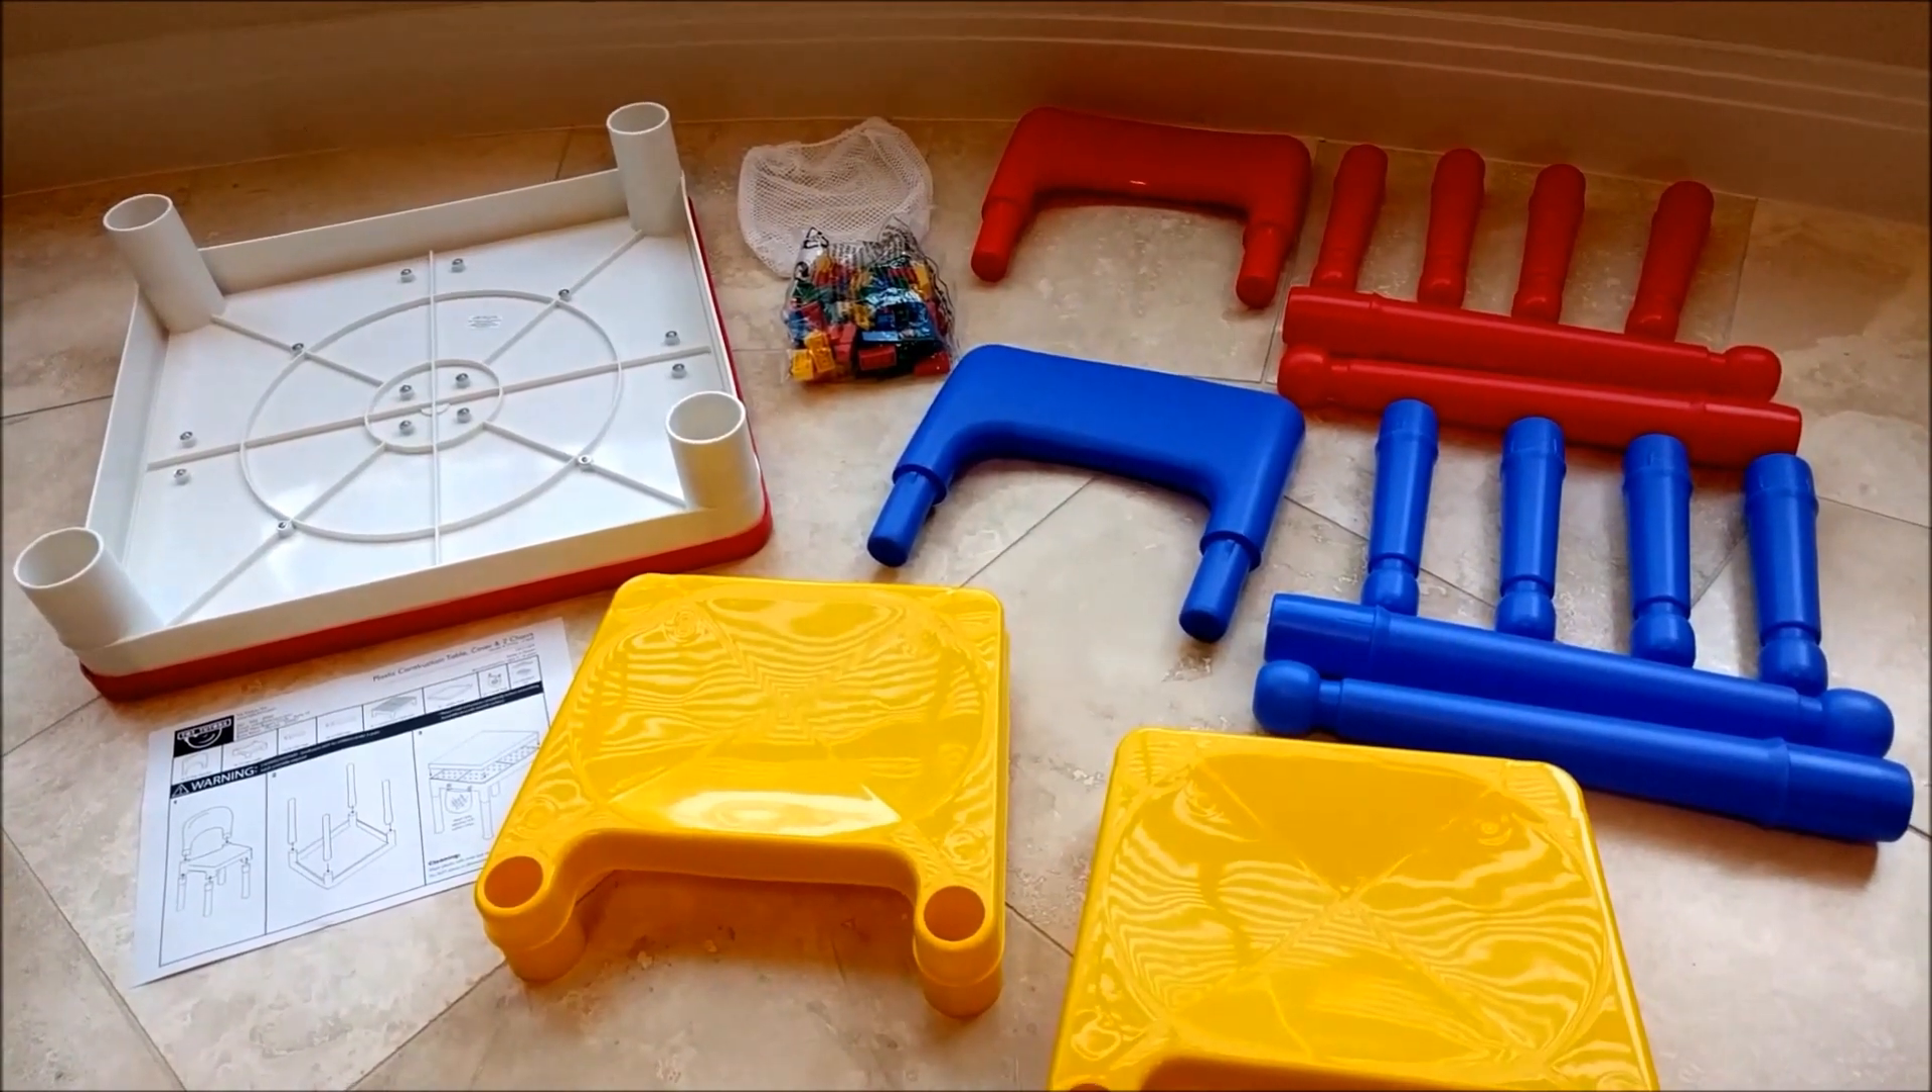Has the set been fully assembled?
No.